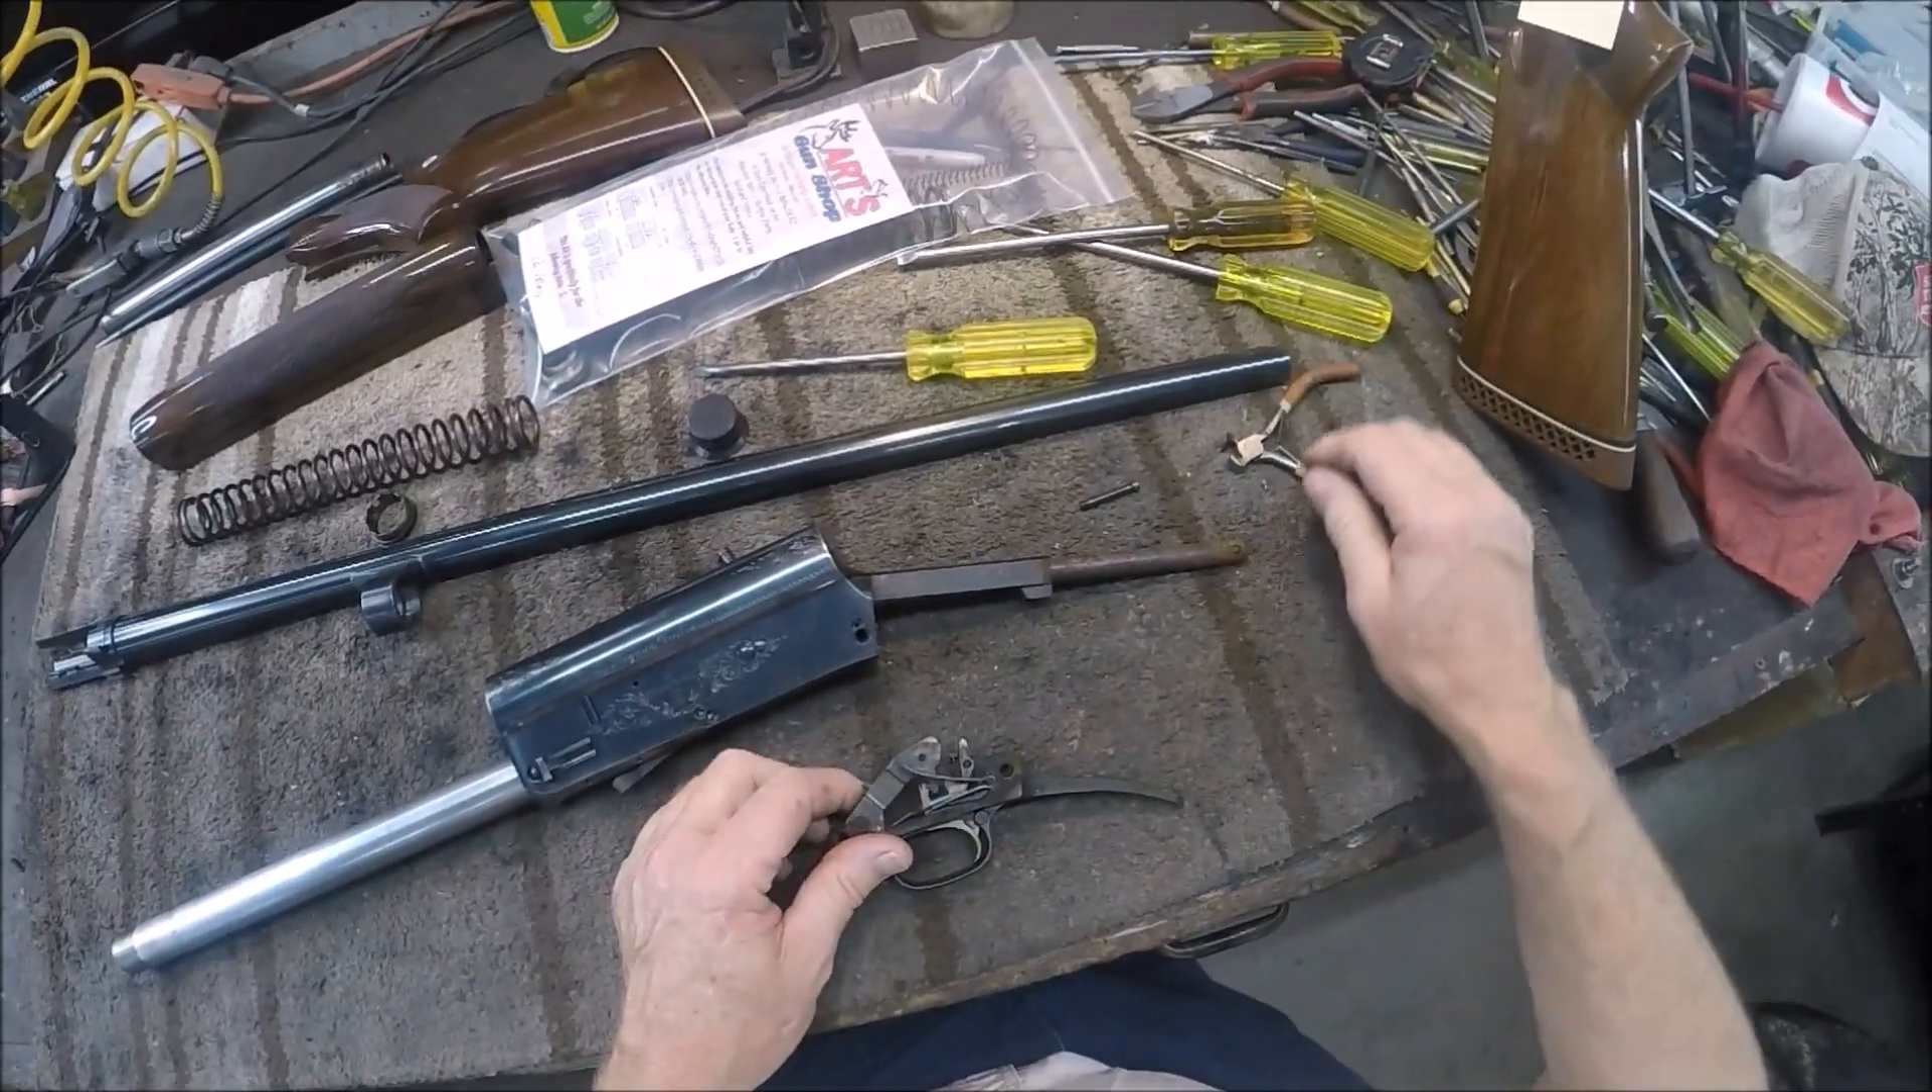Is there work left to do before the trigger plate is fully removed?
No.